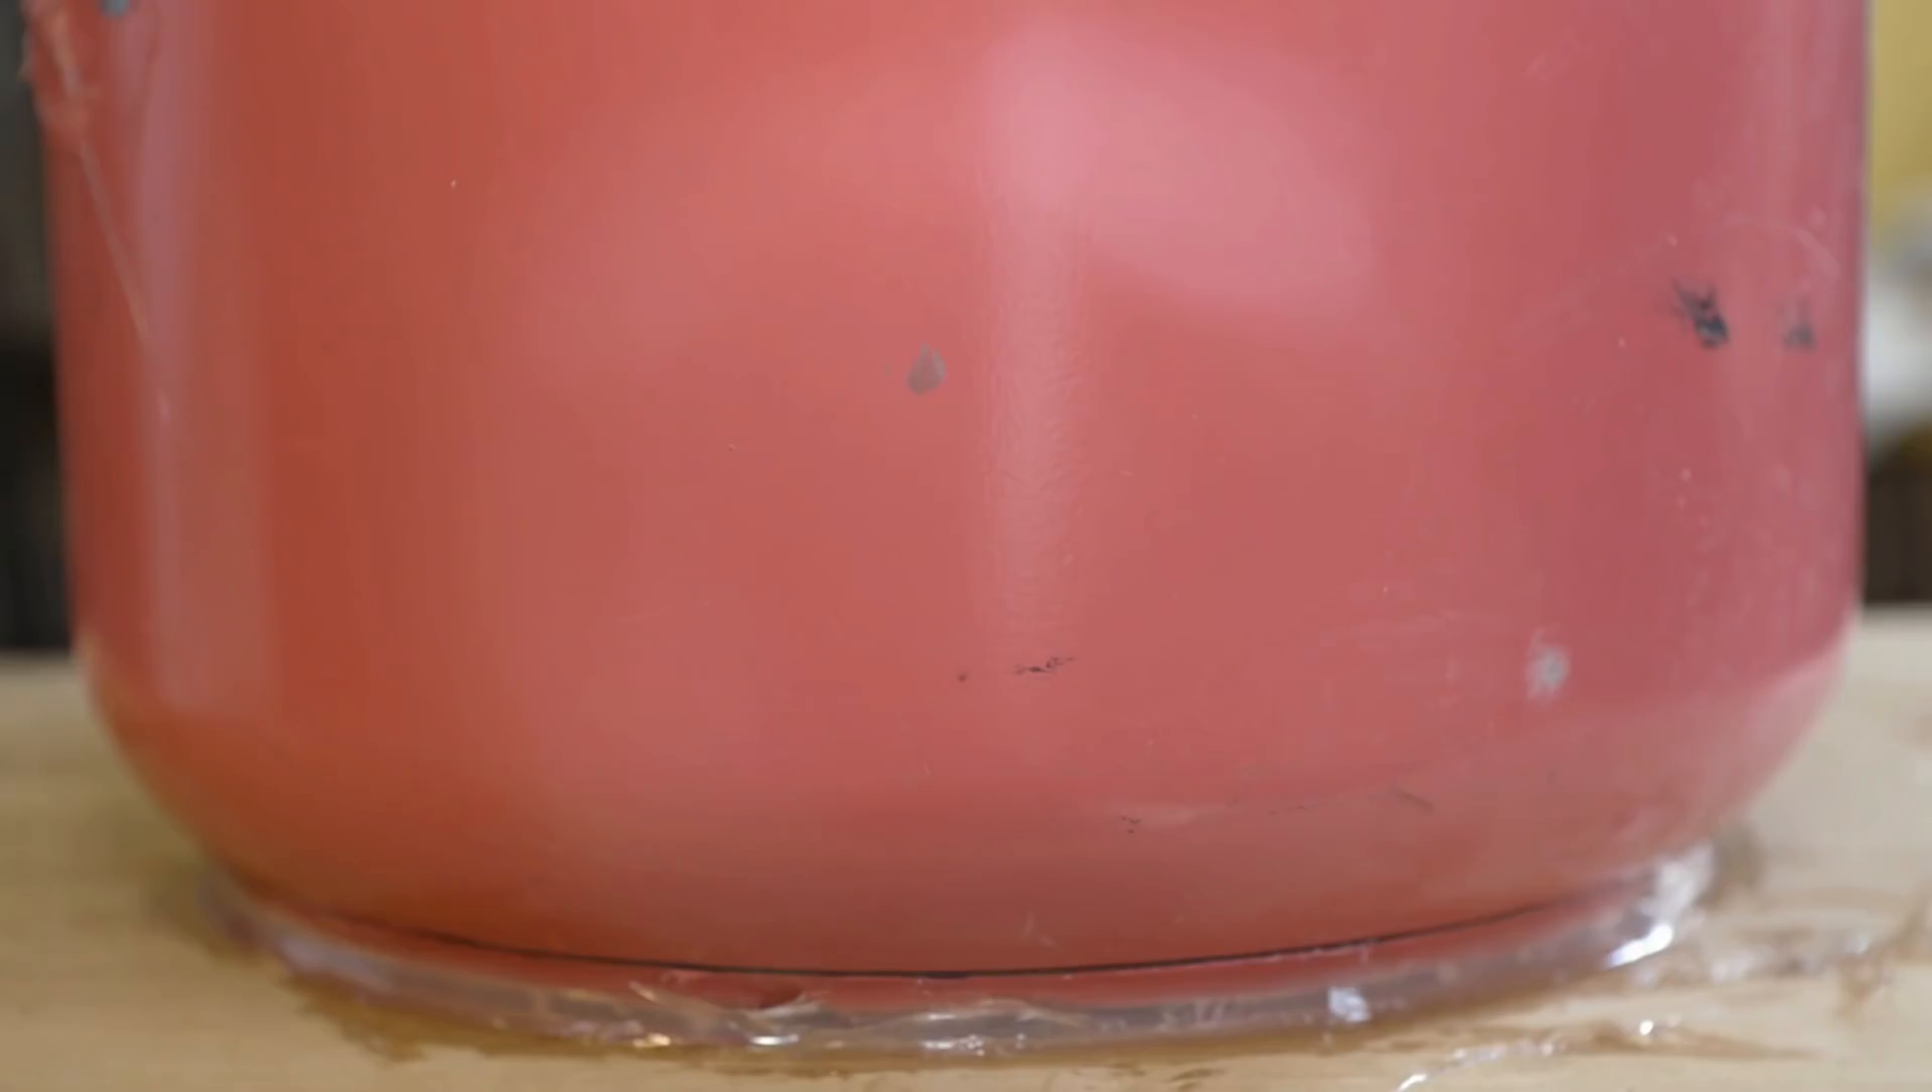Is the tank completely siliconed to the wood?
Yes.